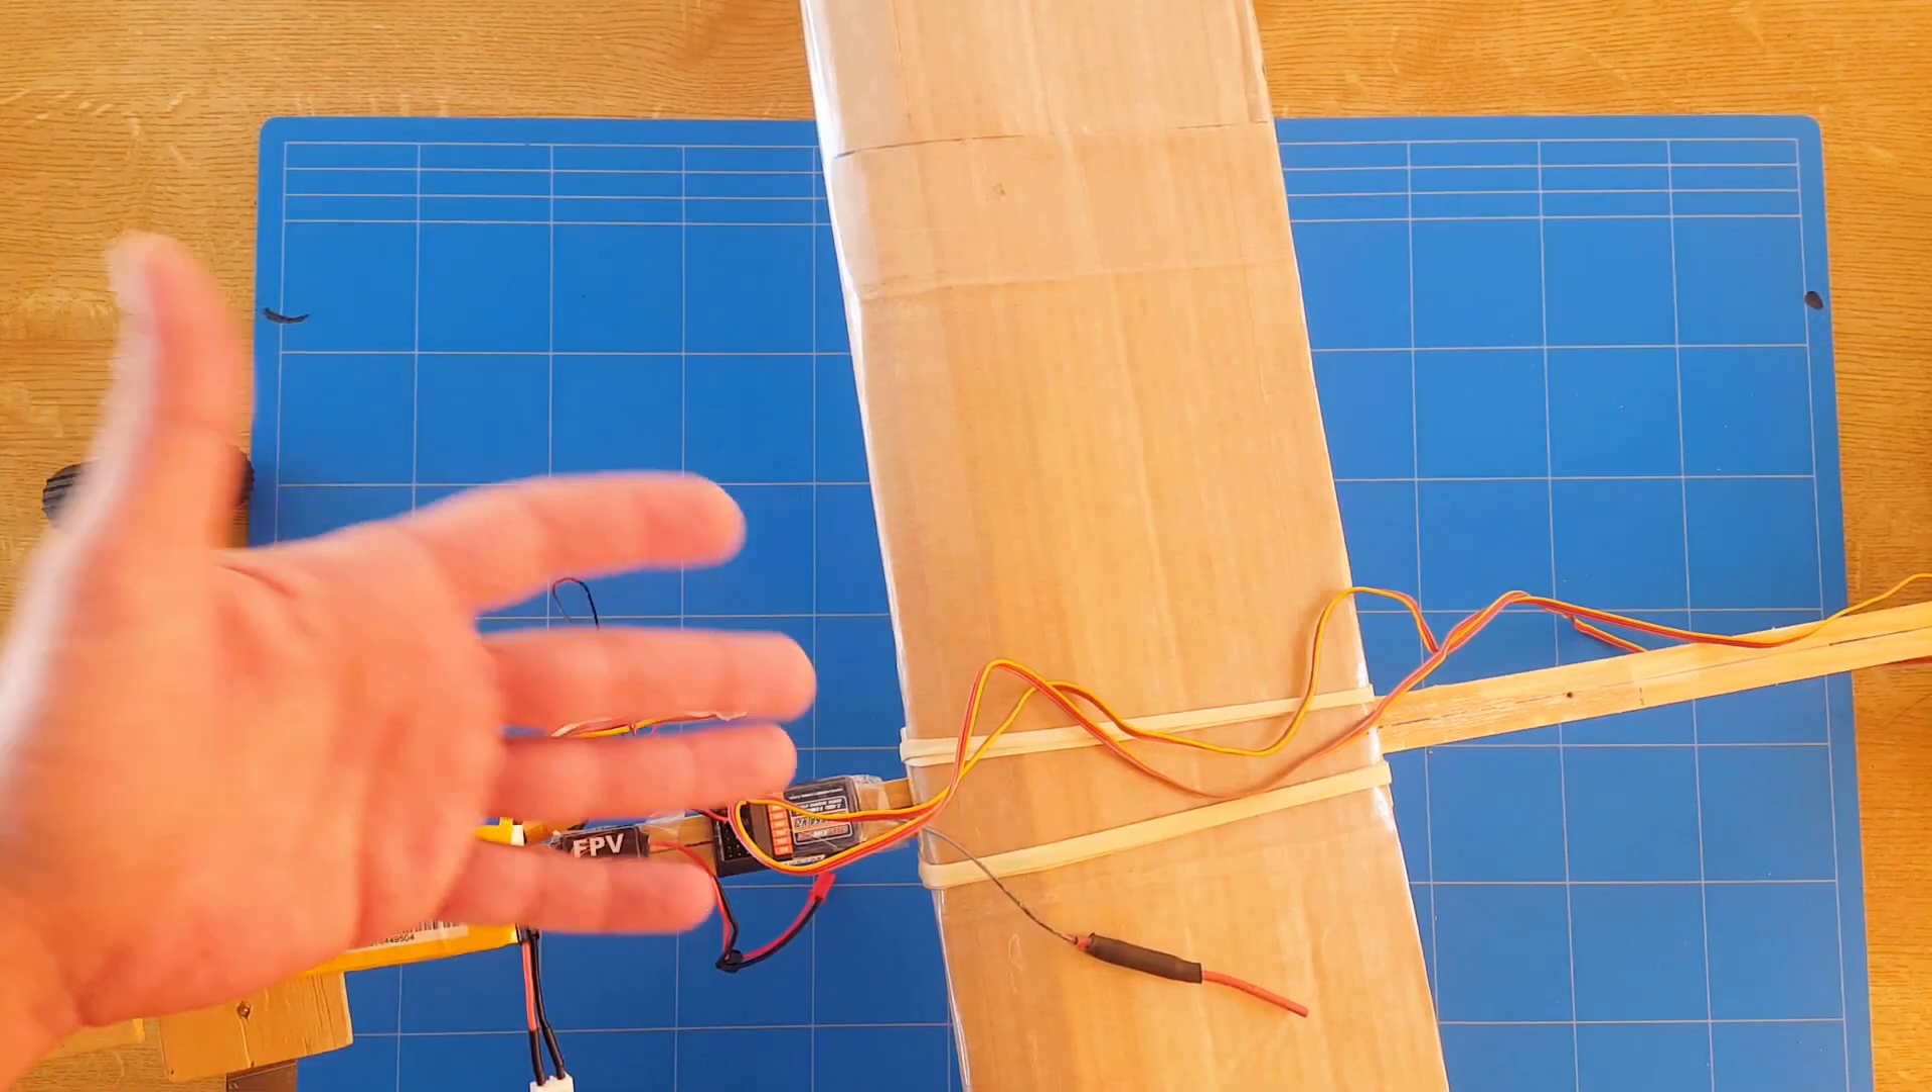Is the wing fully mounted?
Yes.